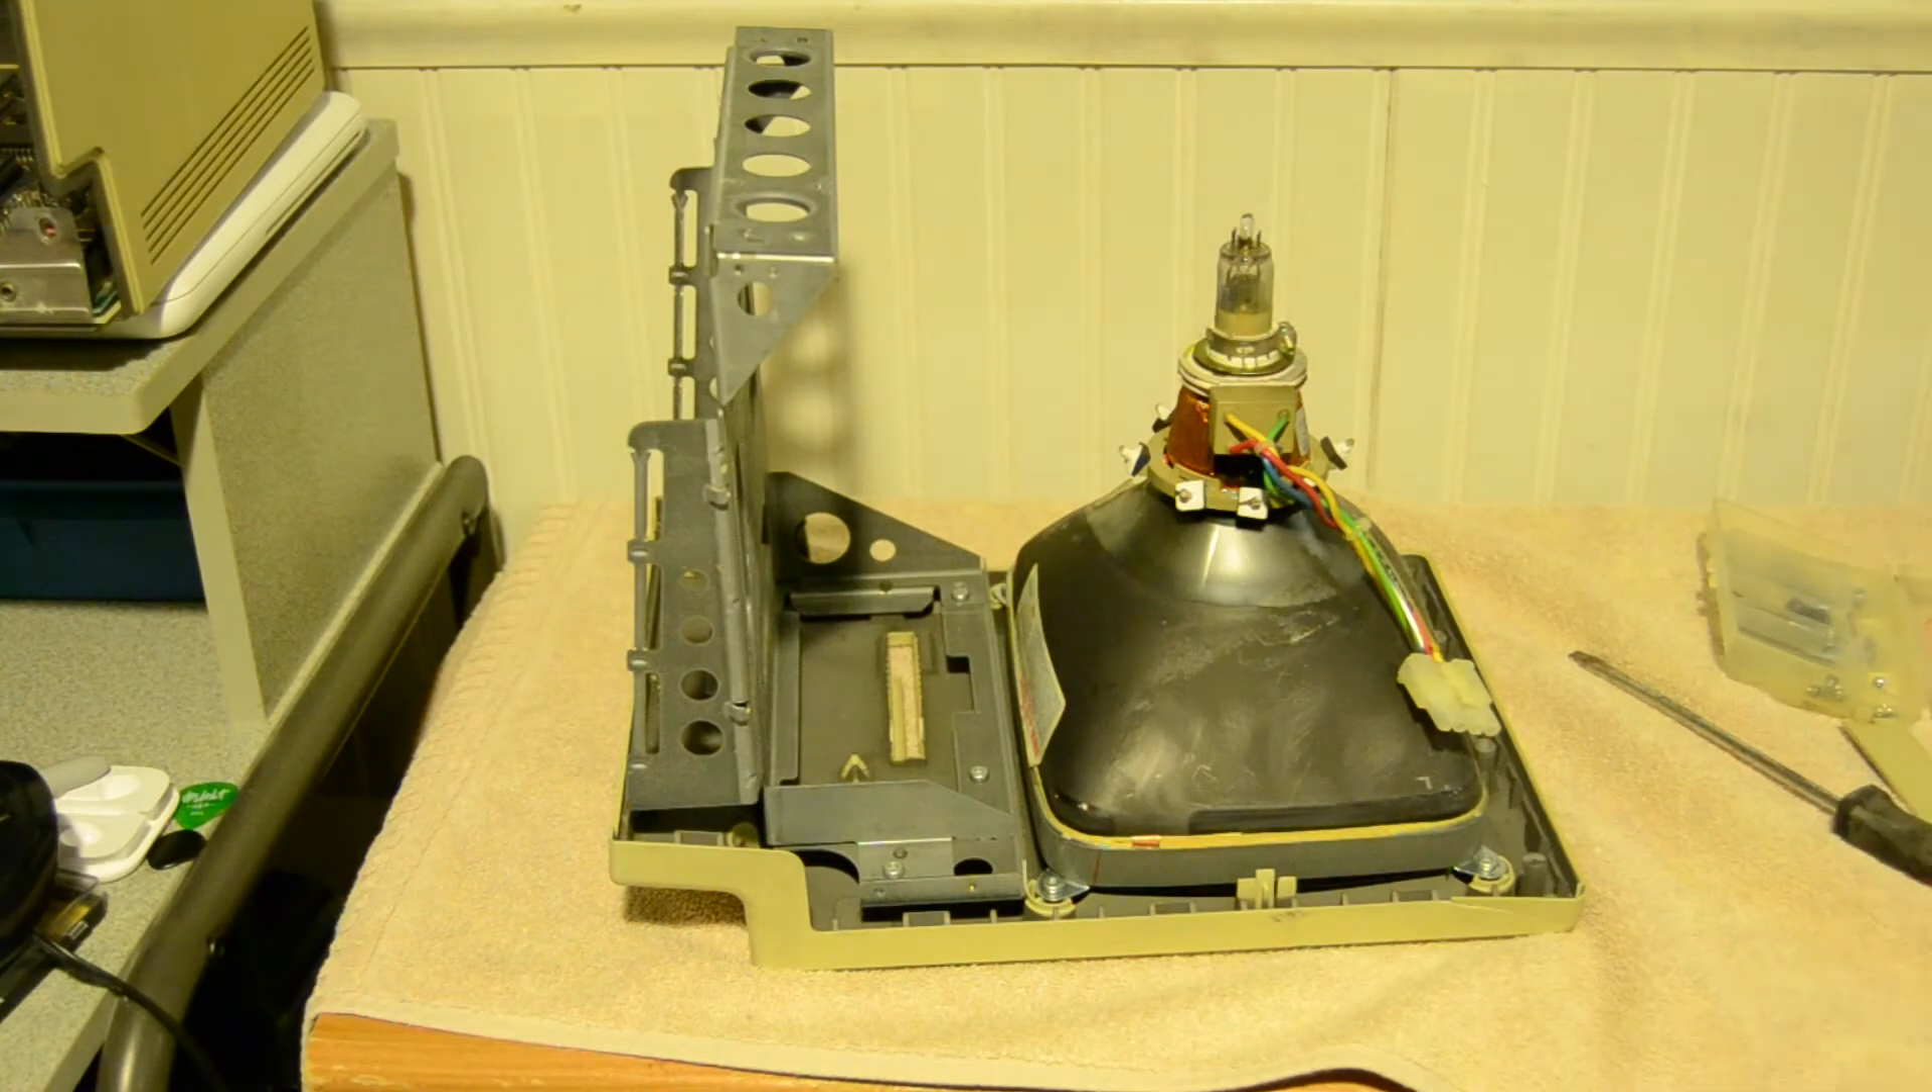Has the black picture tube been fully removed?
No.